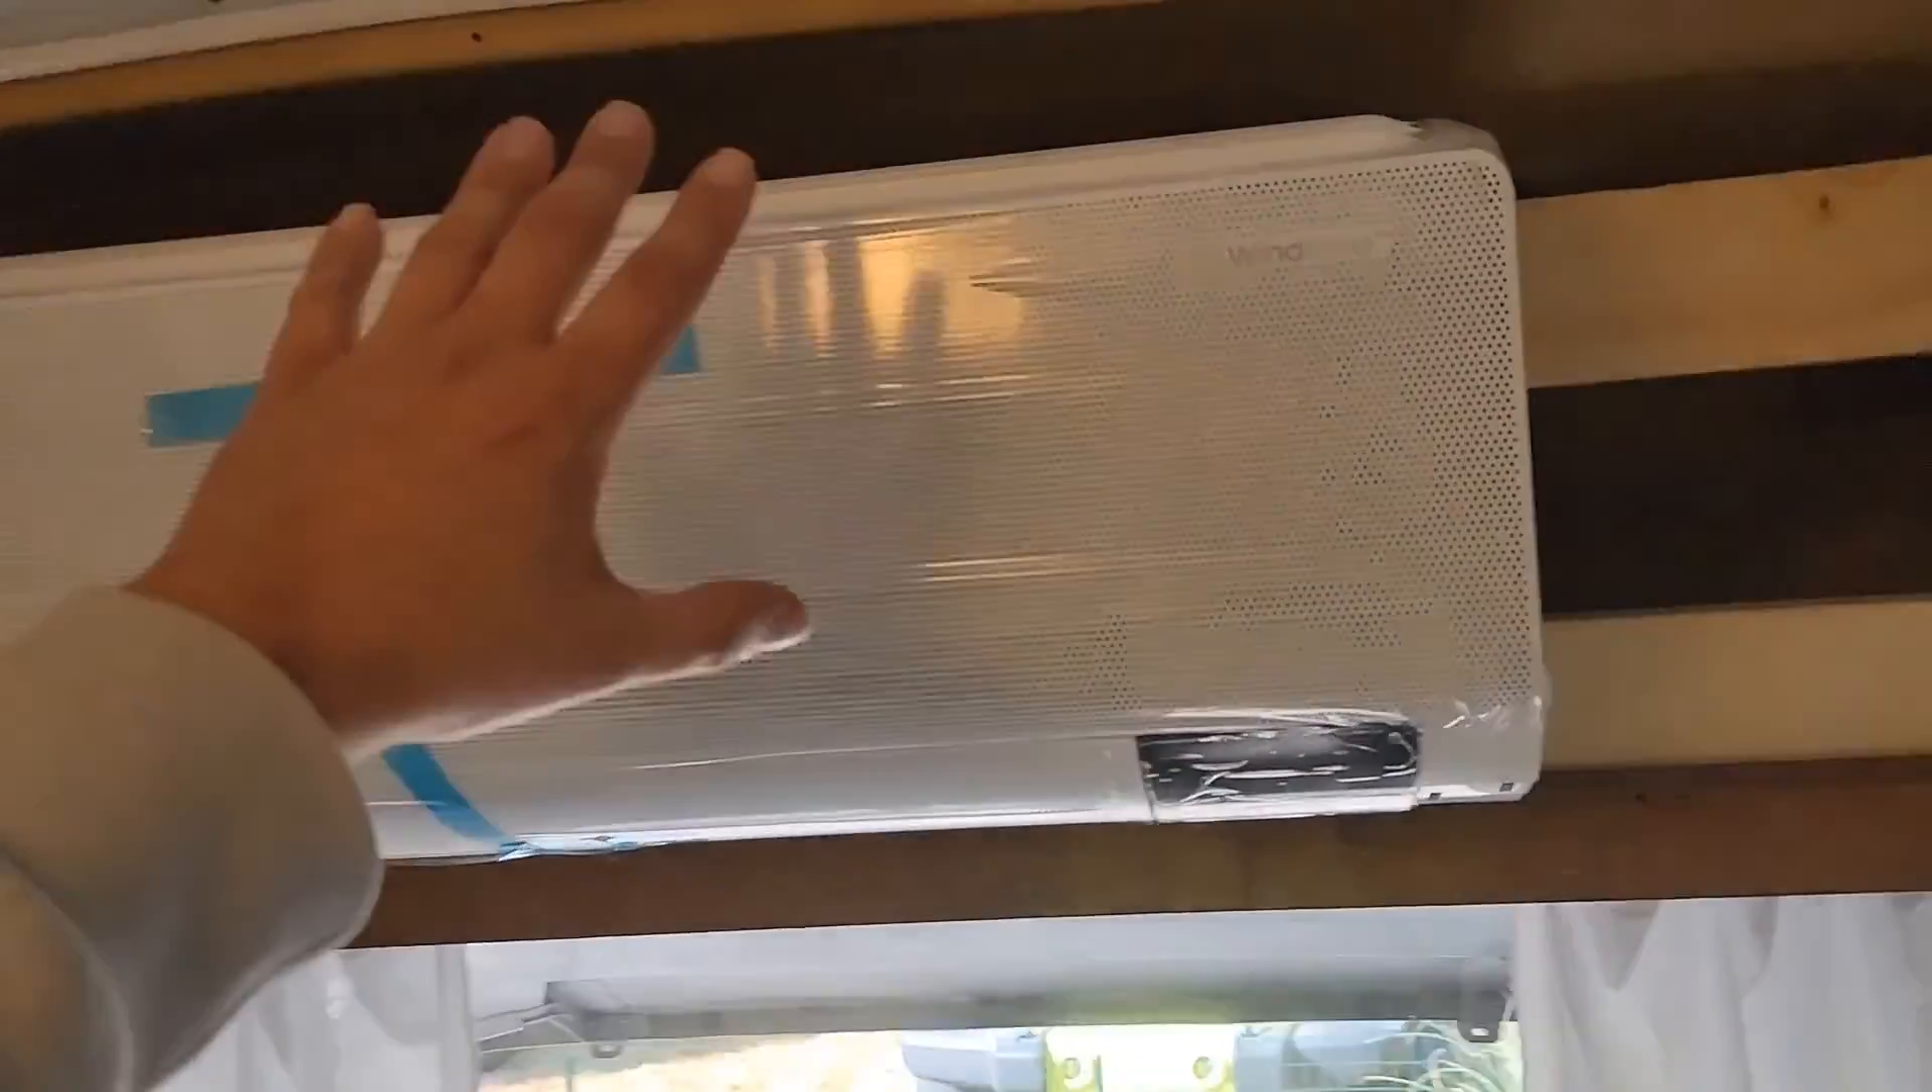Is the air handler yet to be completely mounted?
No.